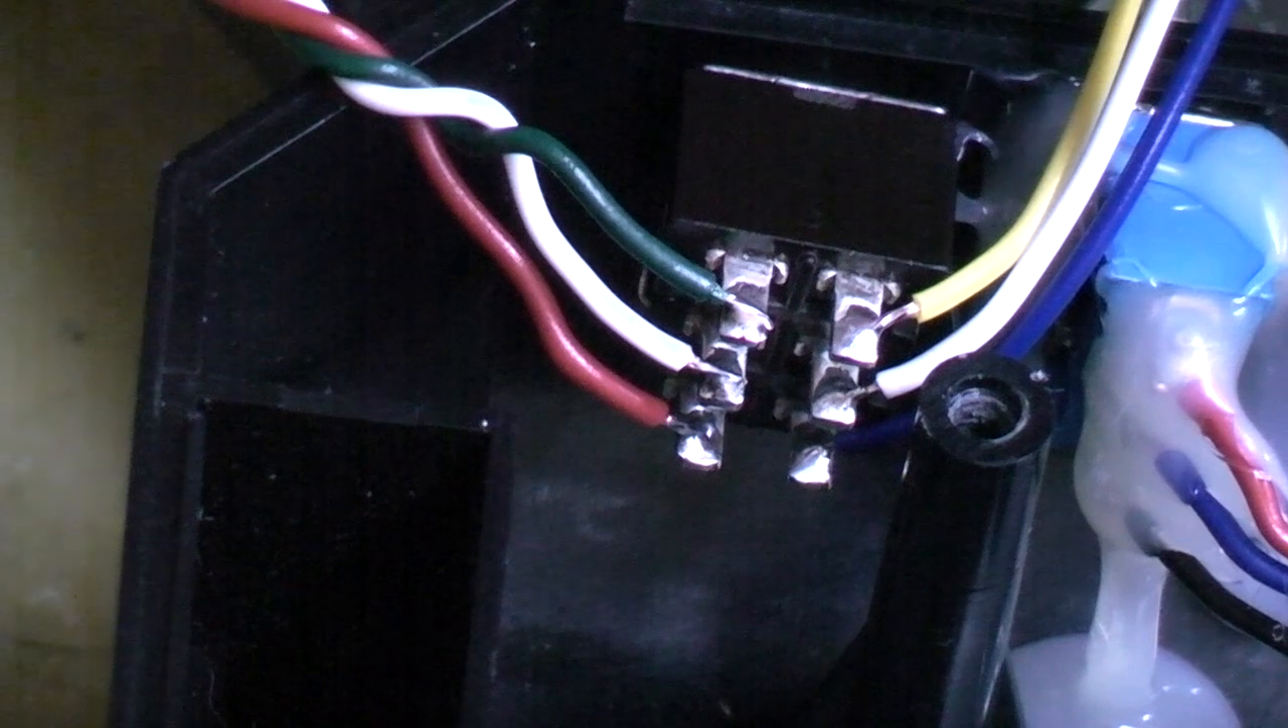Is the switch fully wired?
Yes.